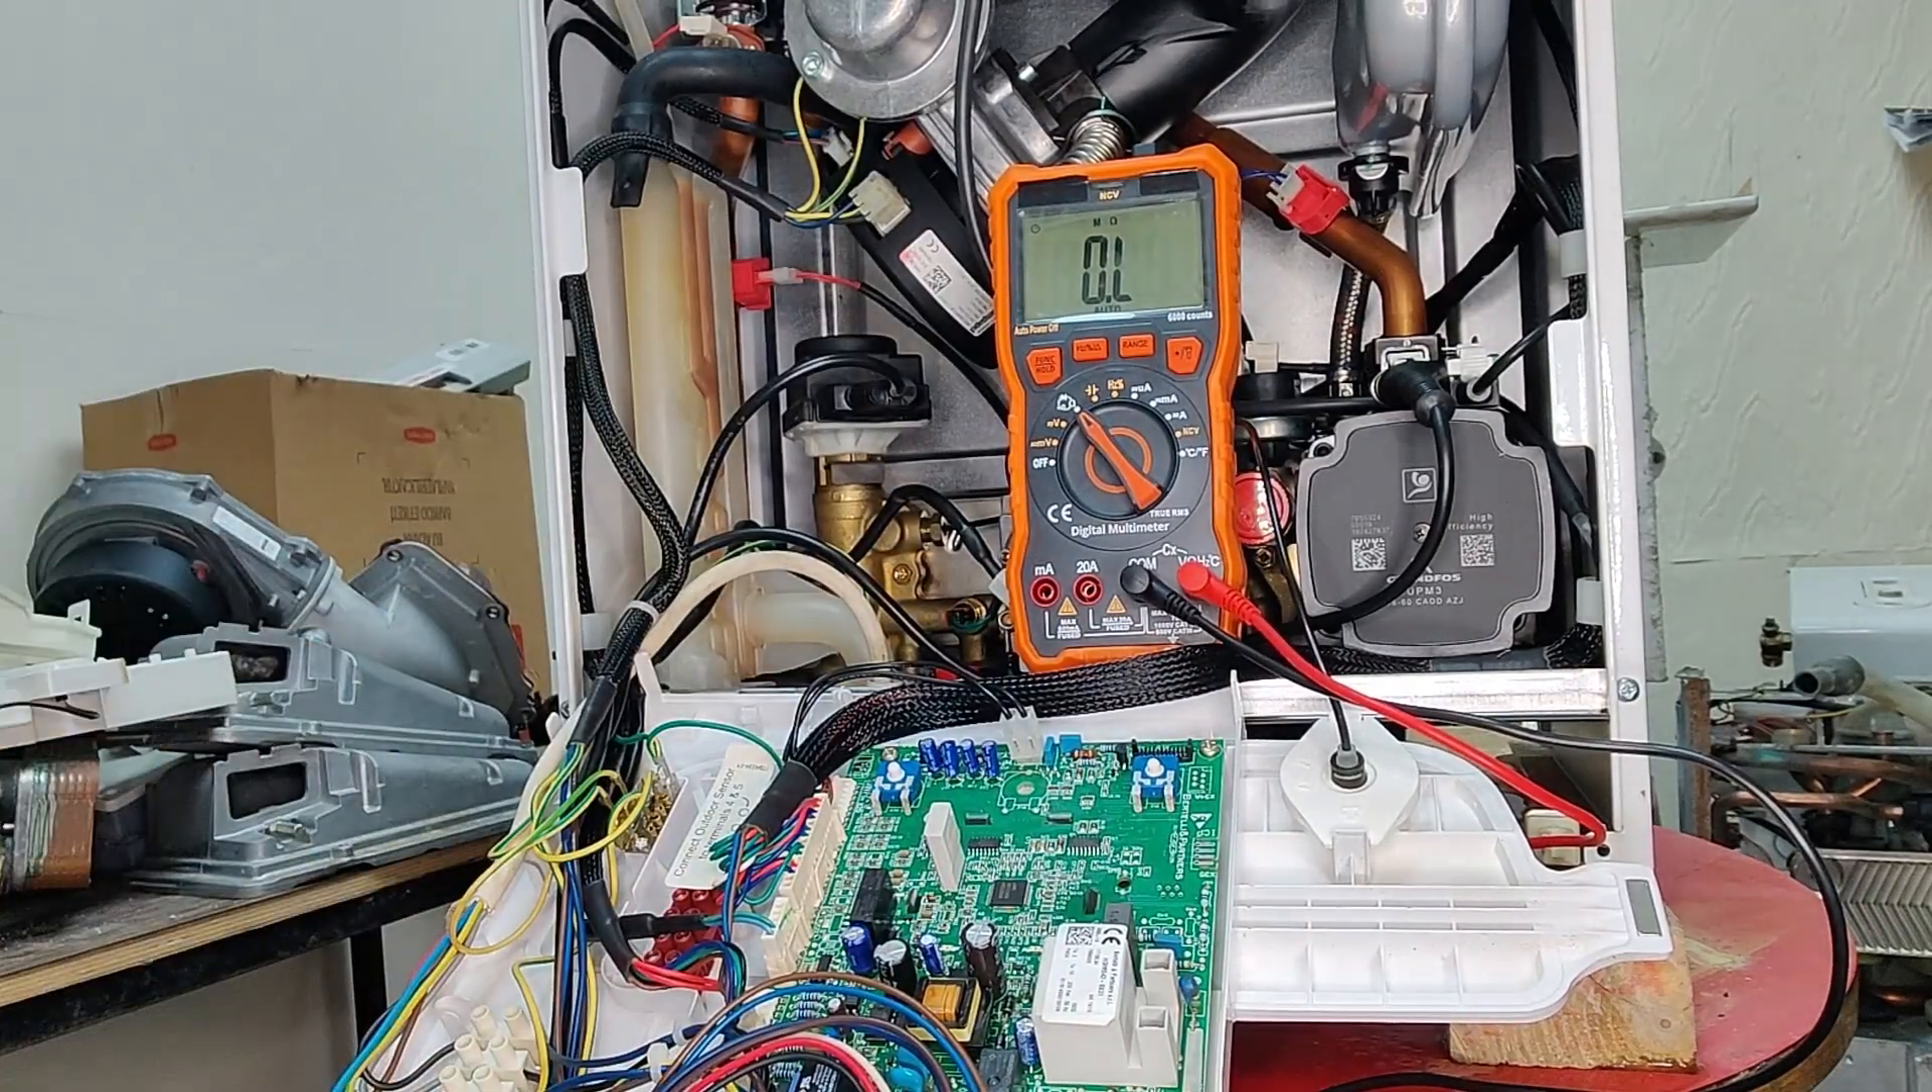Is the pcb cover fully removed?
Yes.